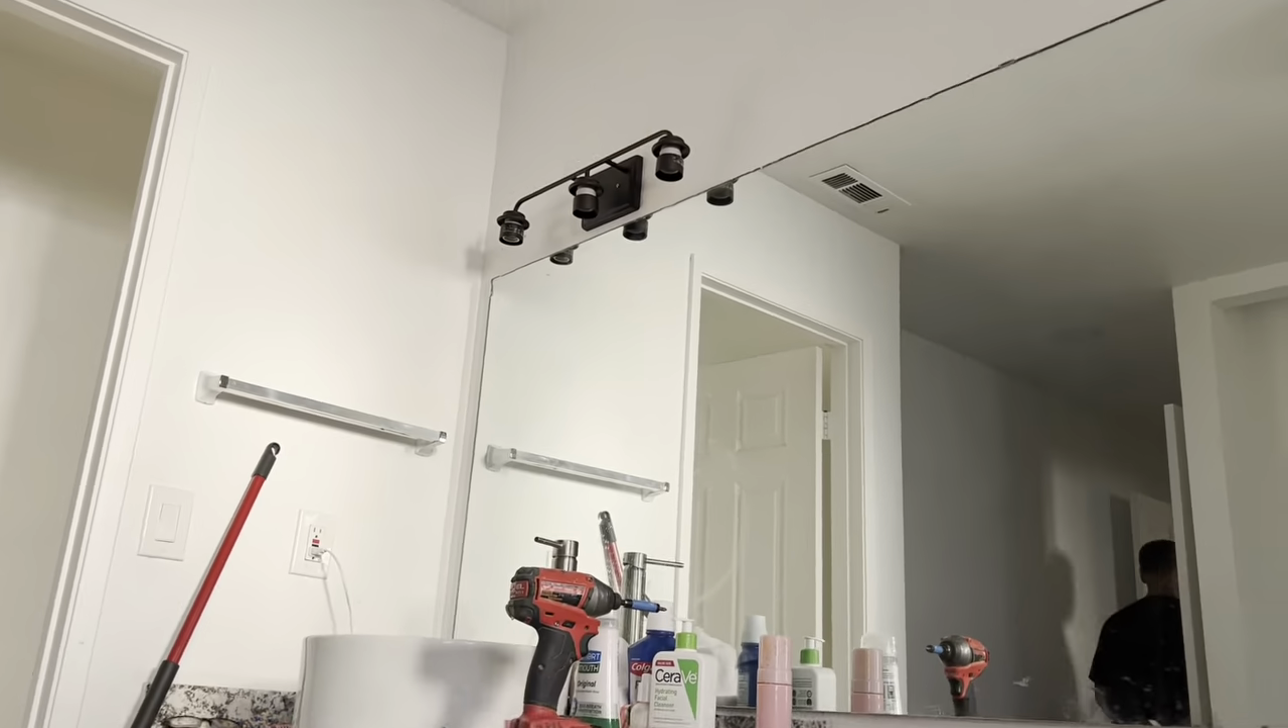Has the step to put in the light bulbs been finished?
No.